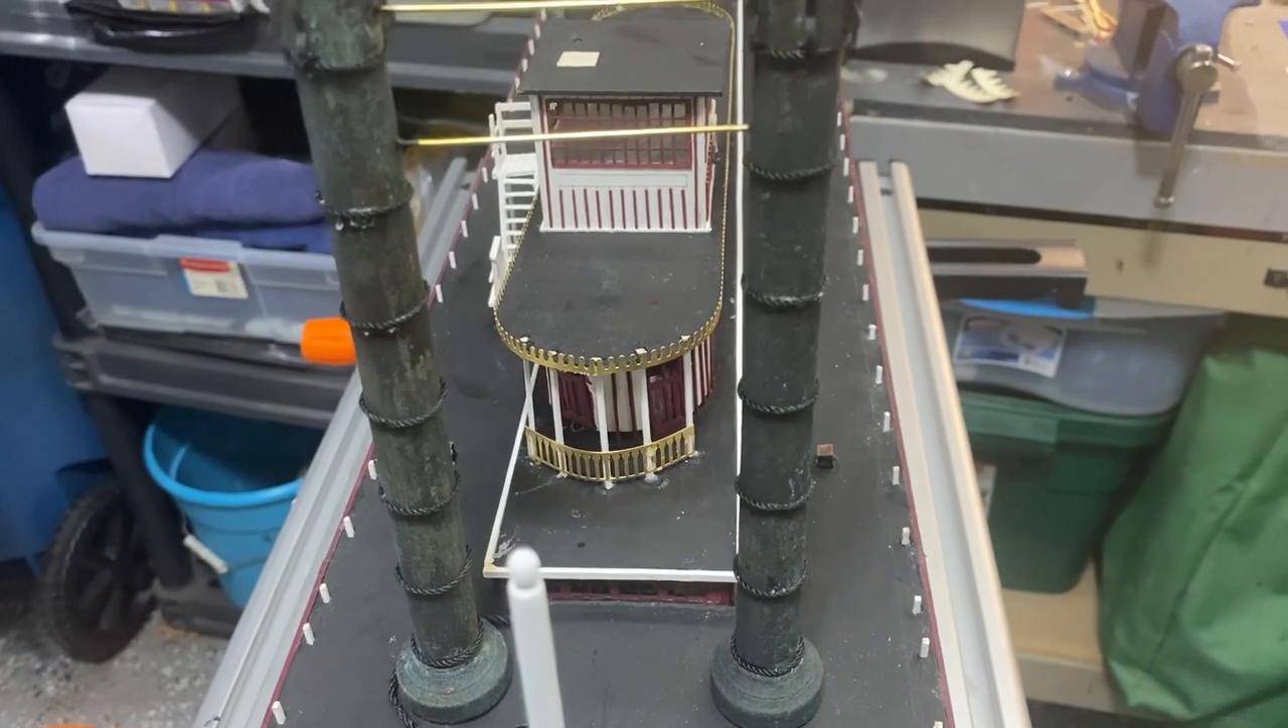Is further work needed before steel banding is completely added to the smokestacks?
No.